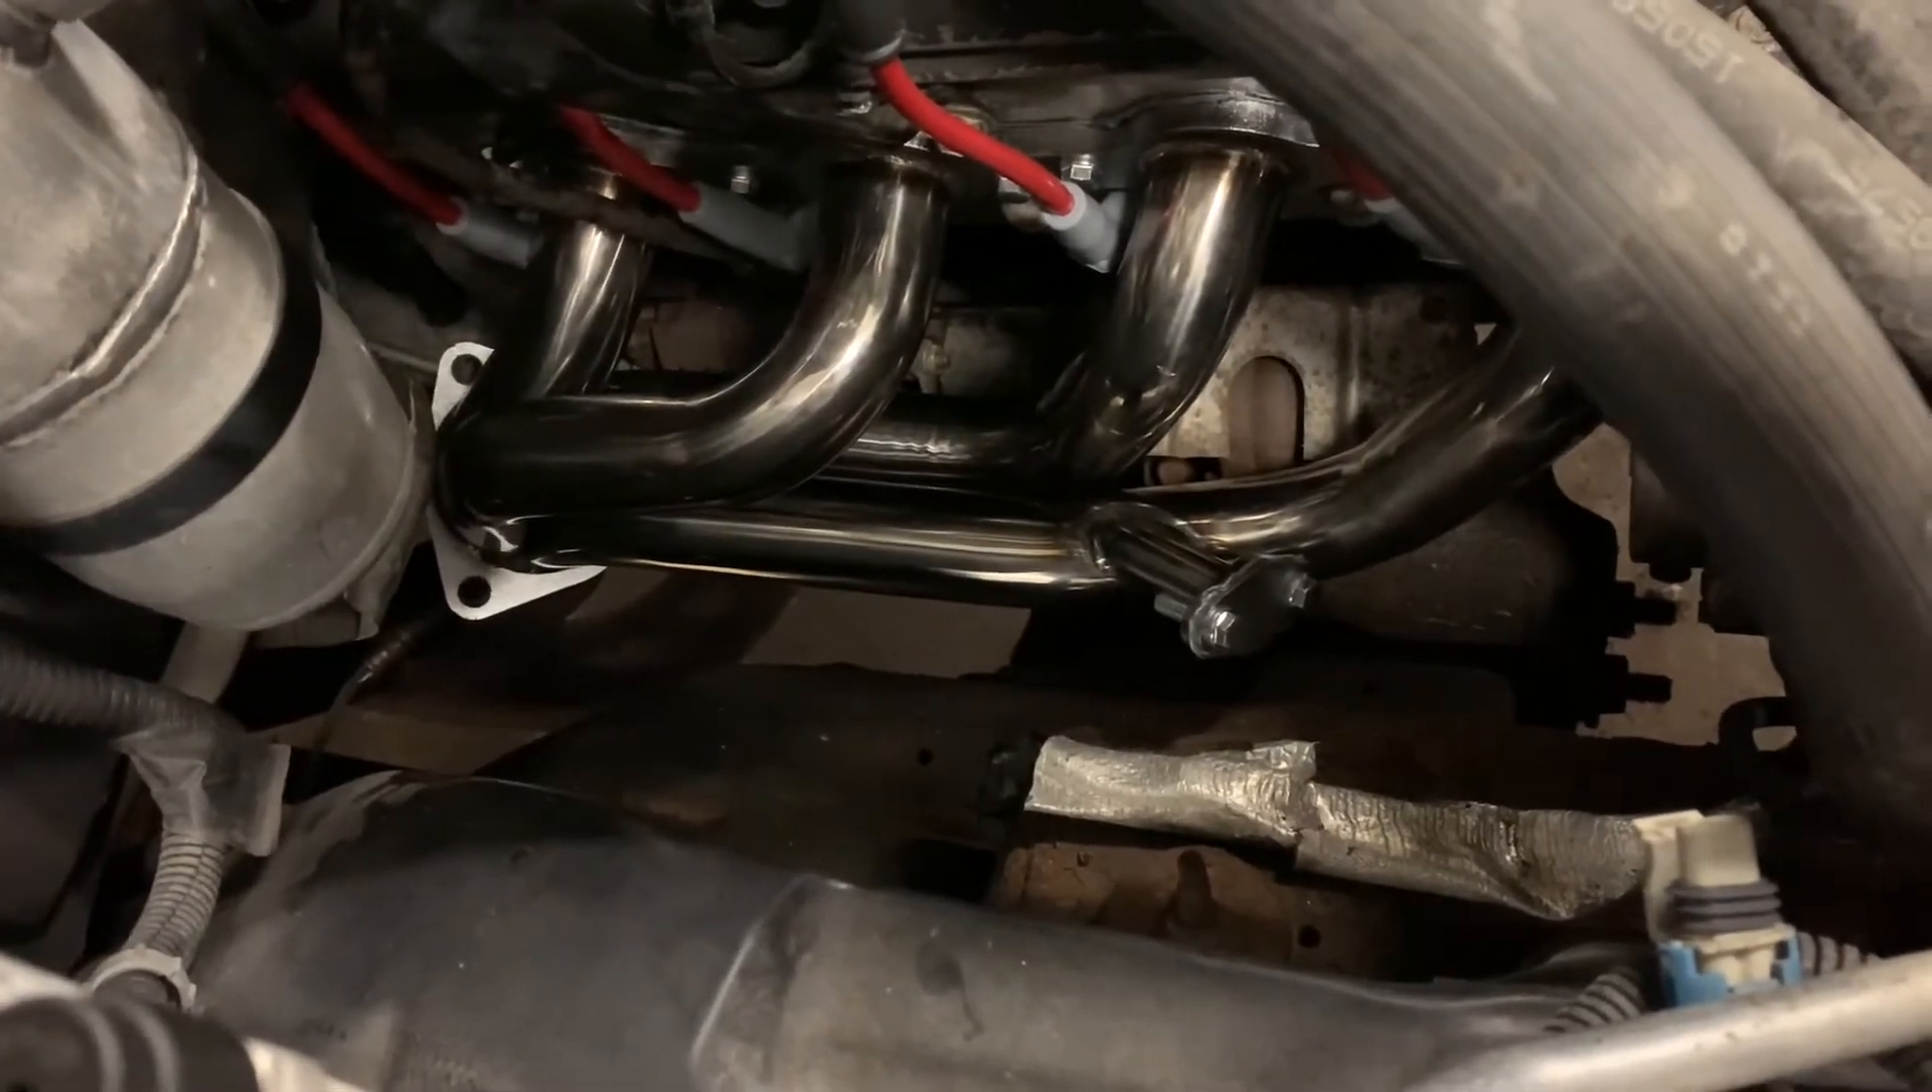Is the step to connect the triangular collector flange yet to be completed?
Yes.